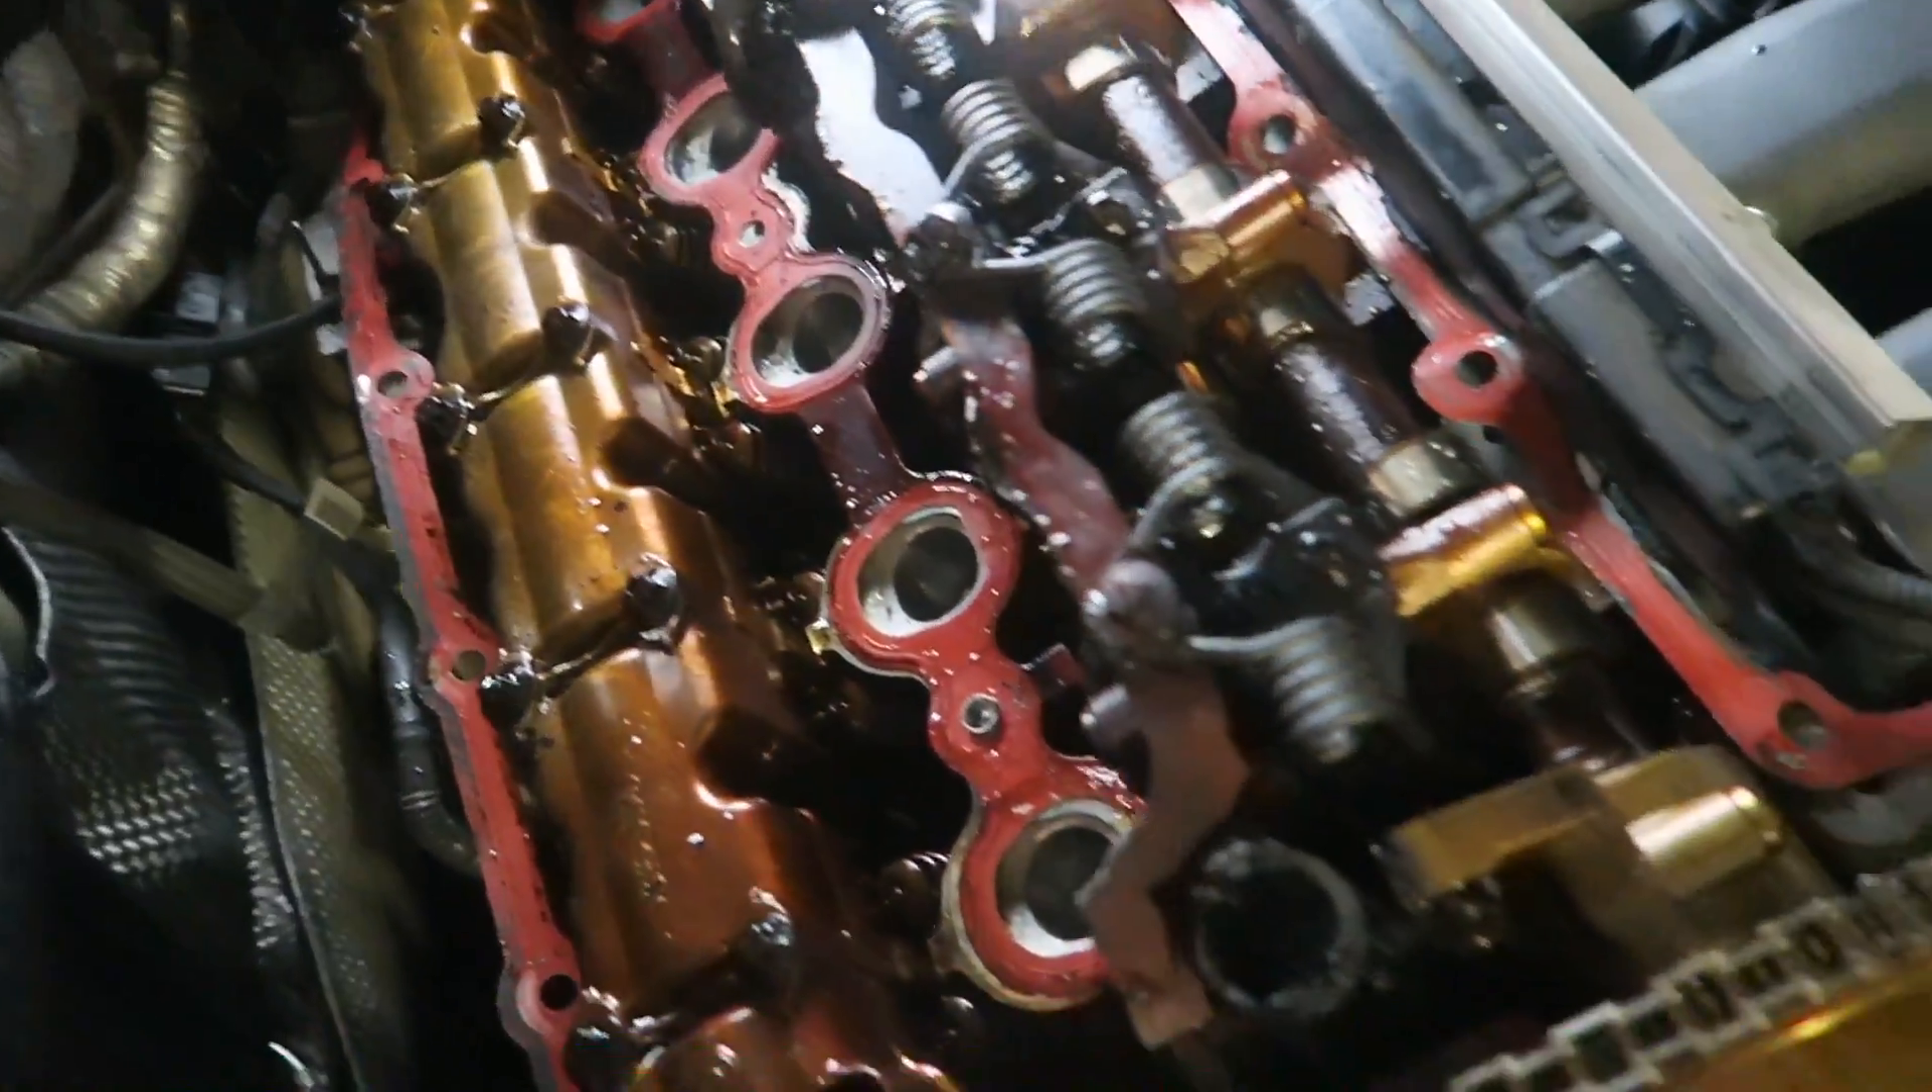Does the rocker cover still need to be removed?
No.